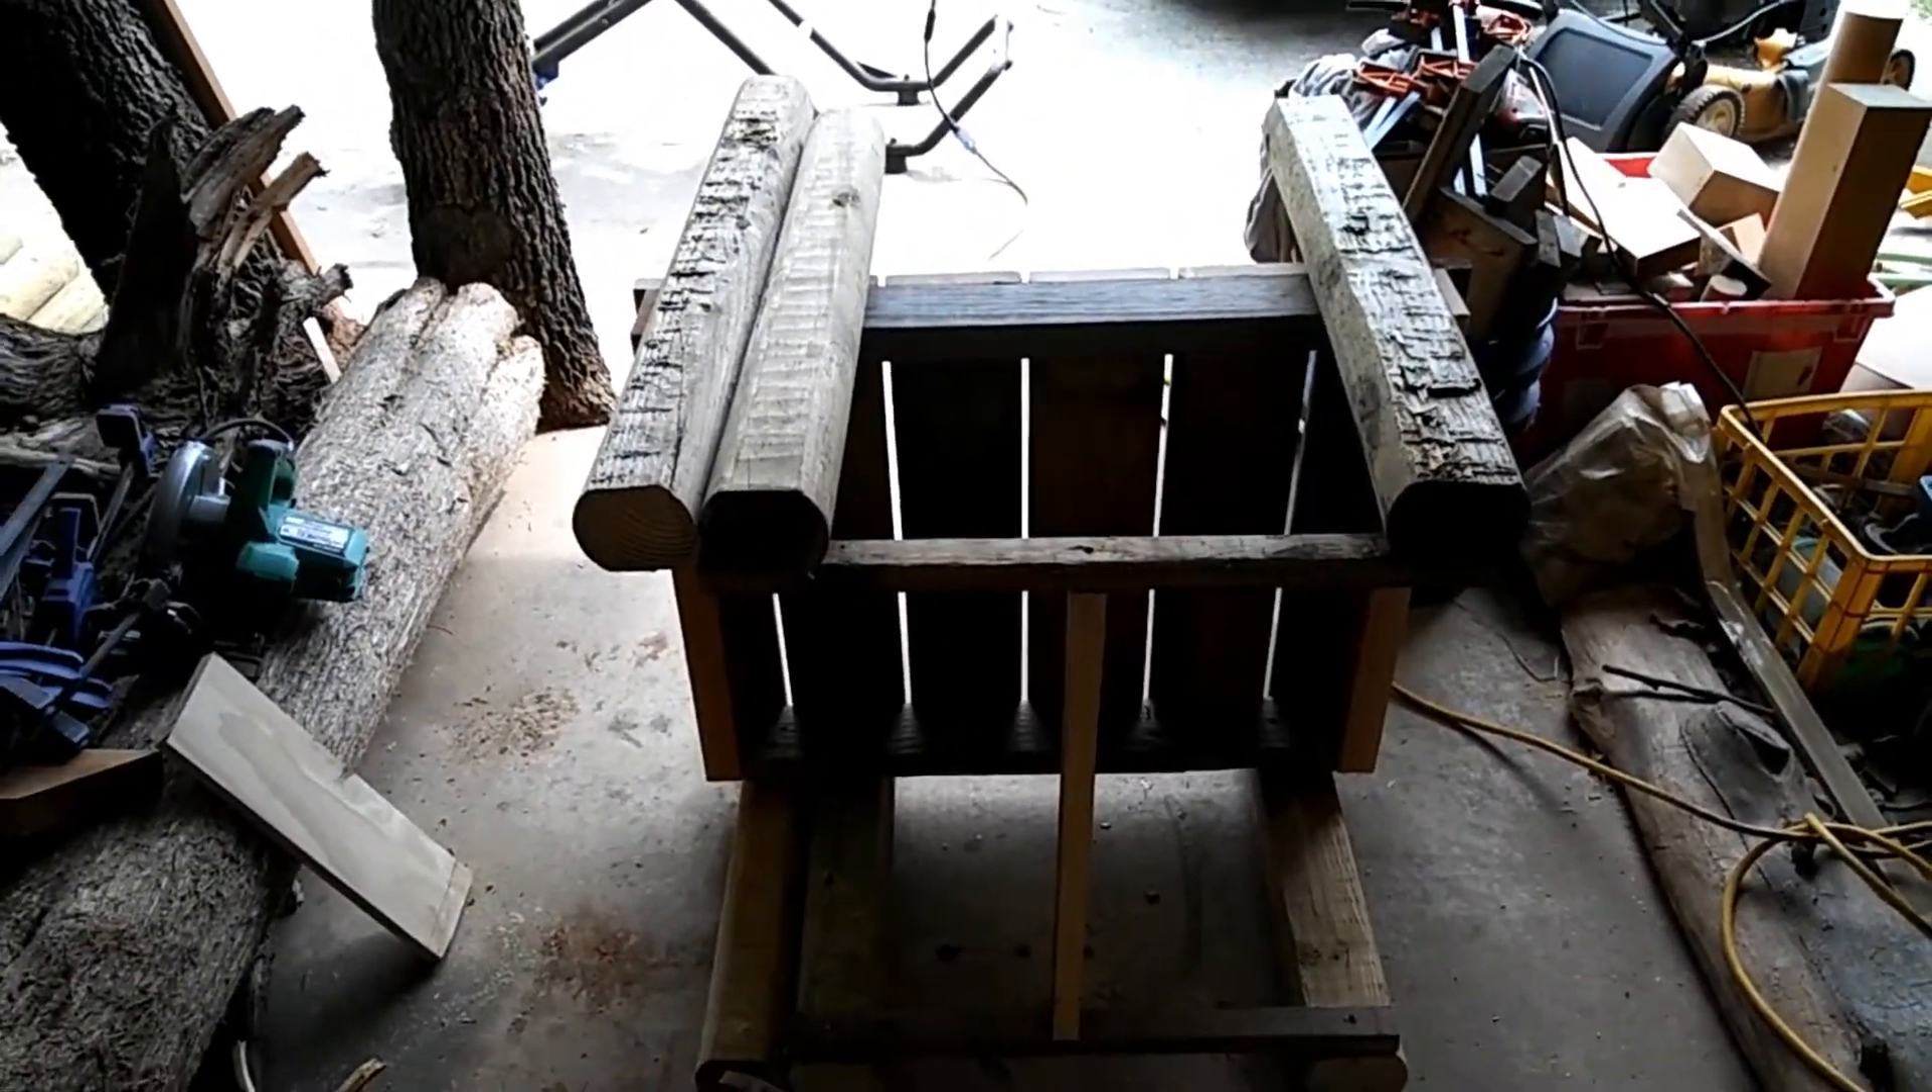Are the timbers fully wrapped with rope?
No.